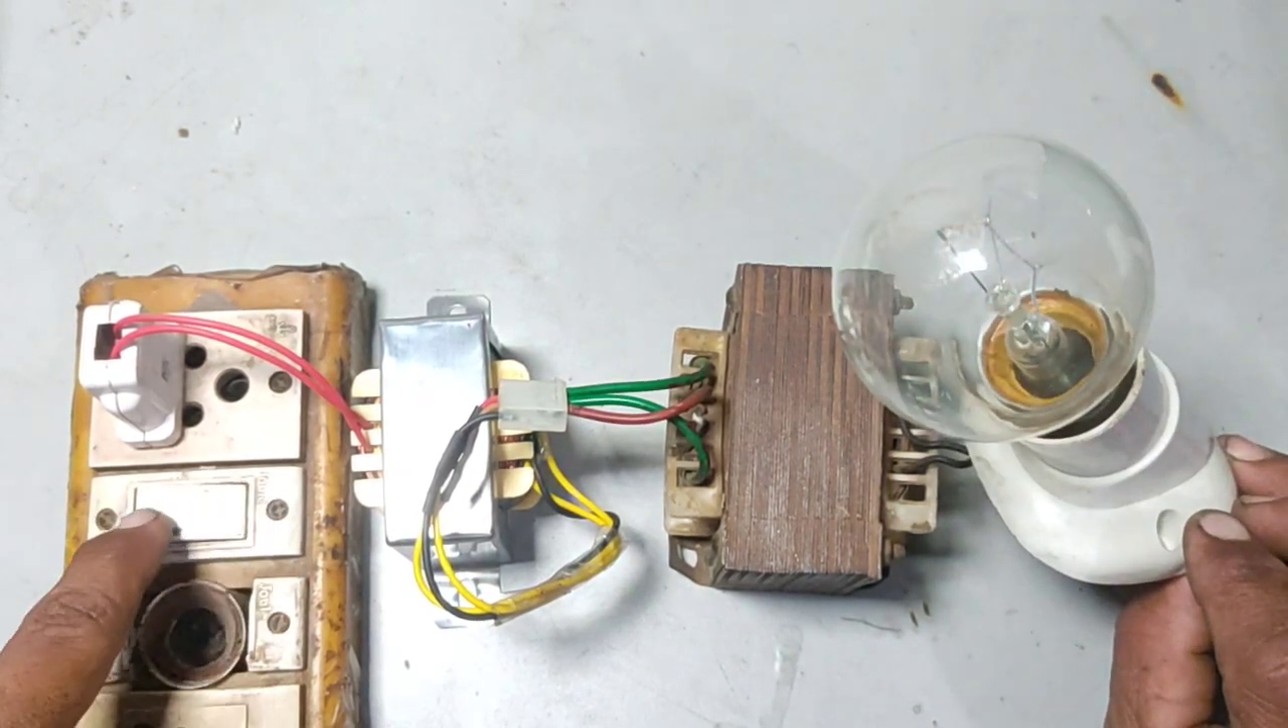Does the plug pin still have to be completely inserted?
No.